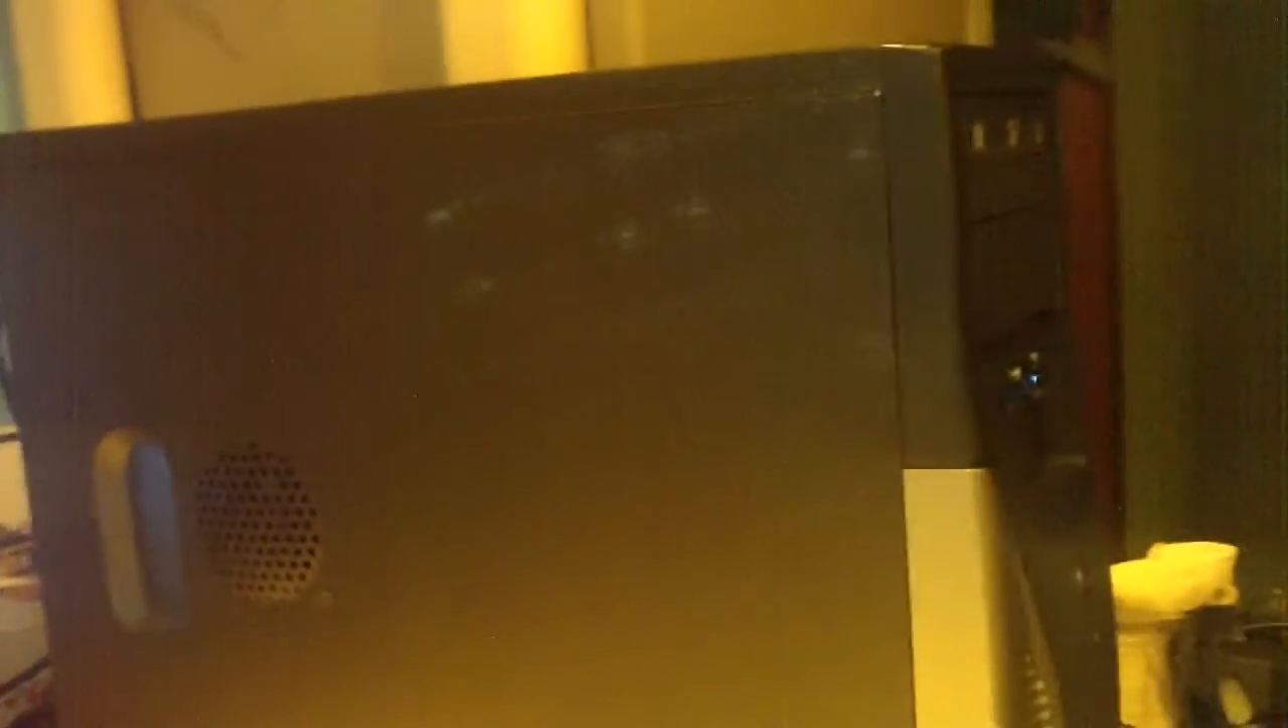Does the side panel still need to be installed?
No.